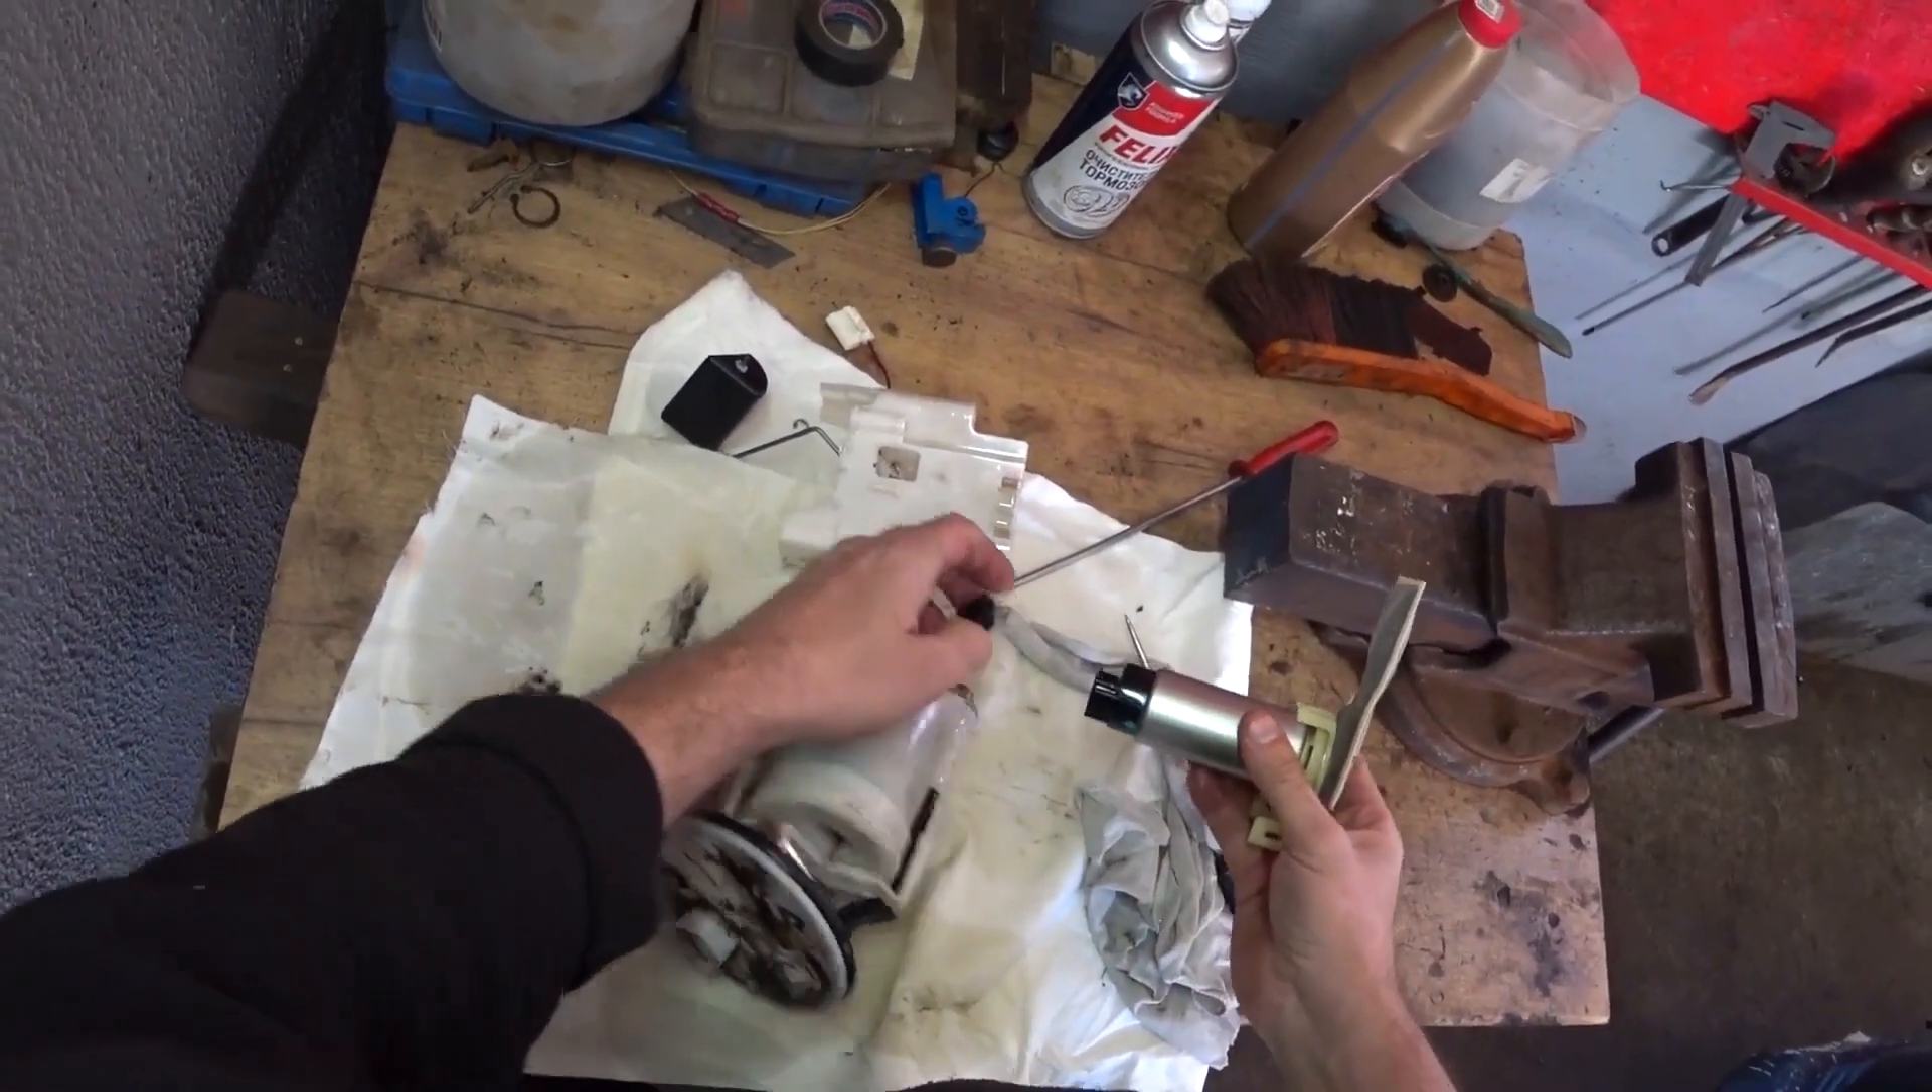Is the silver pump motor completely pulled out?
Yes.